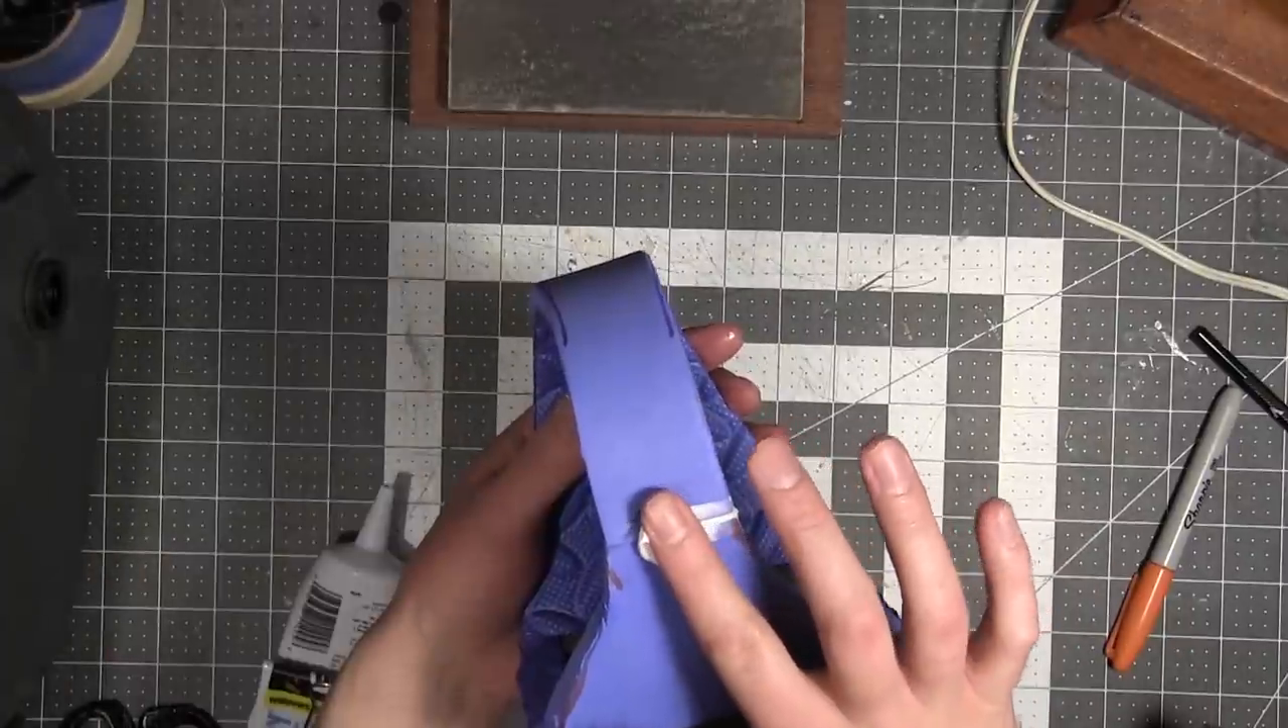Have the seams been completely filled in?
No.